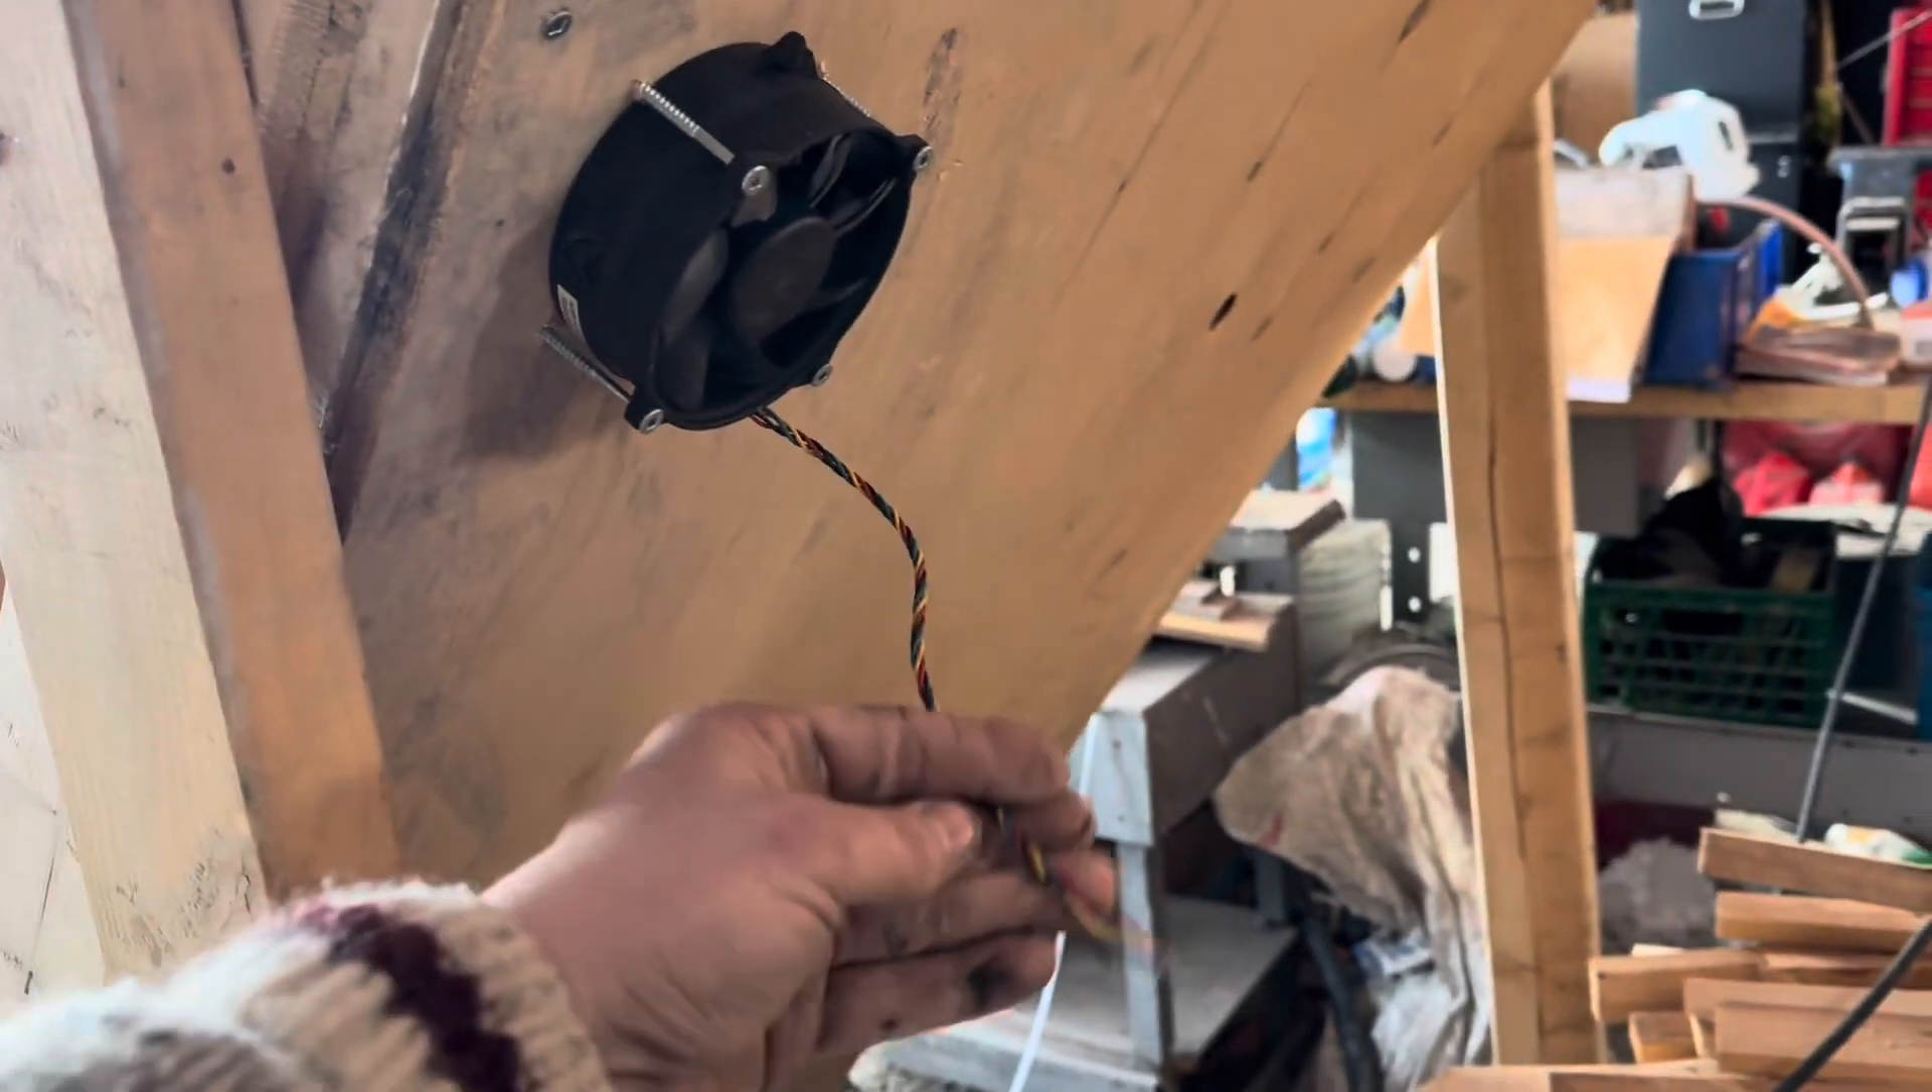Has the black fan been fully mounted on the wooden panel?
Yes.